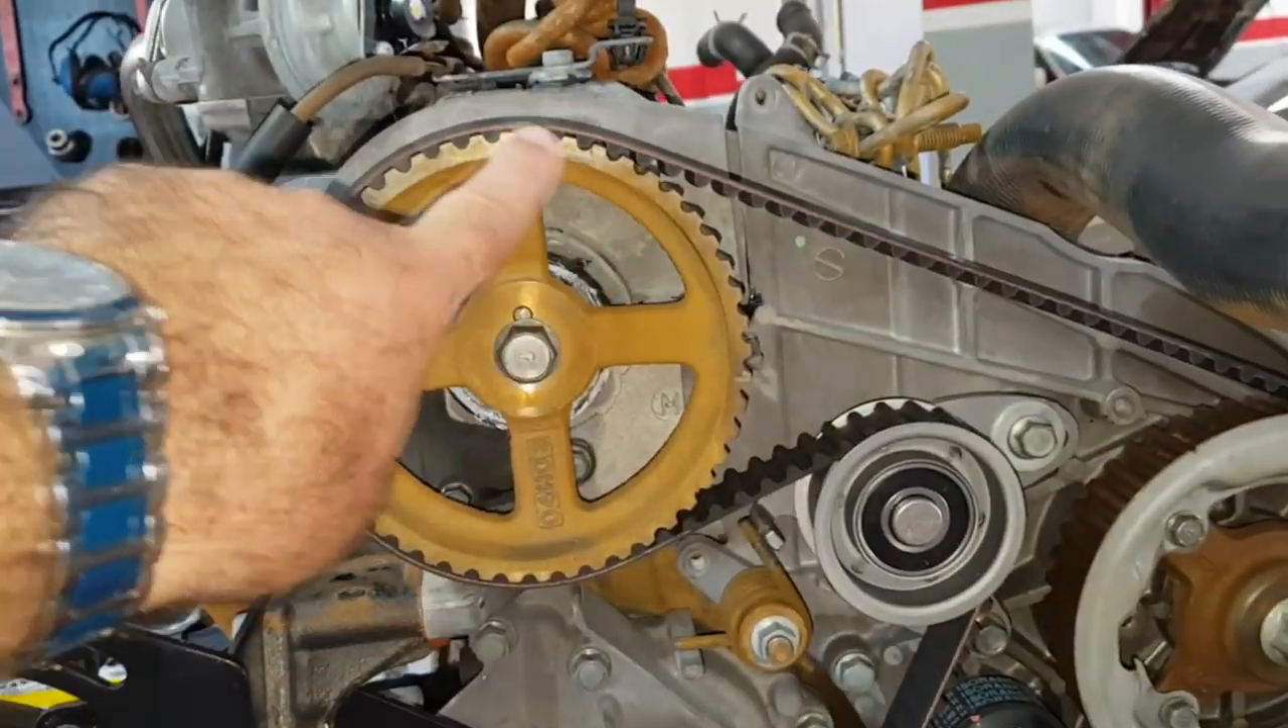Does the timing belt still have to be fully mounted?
No.